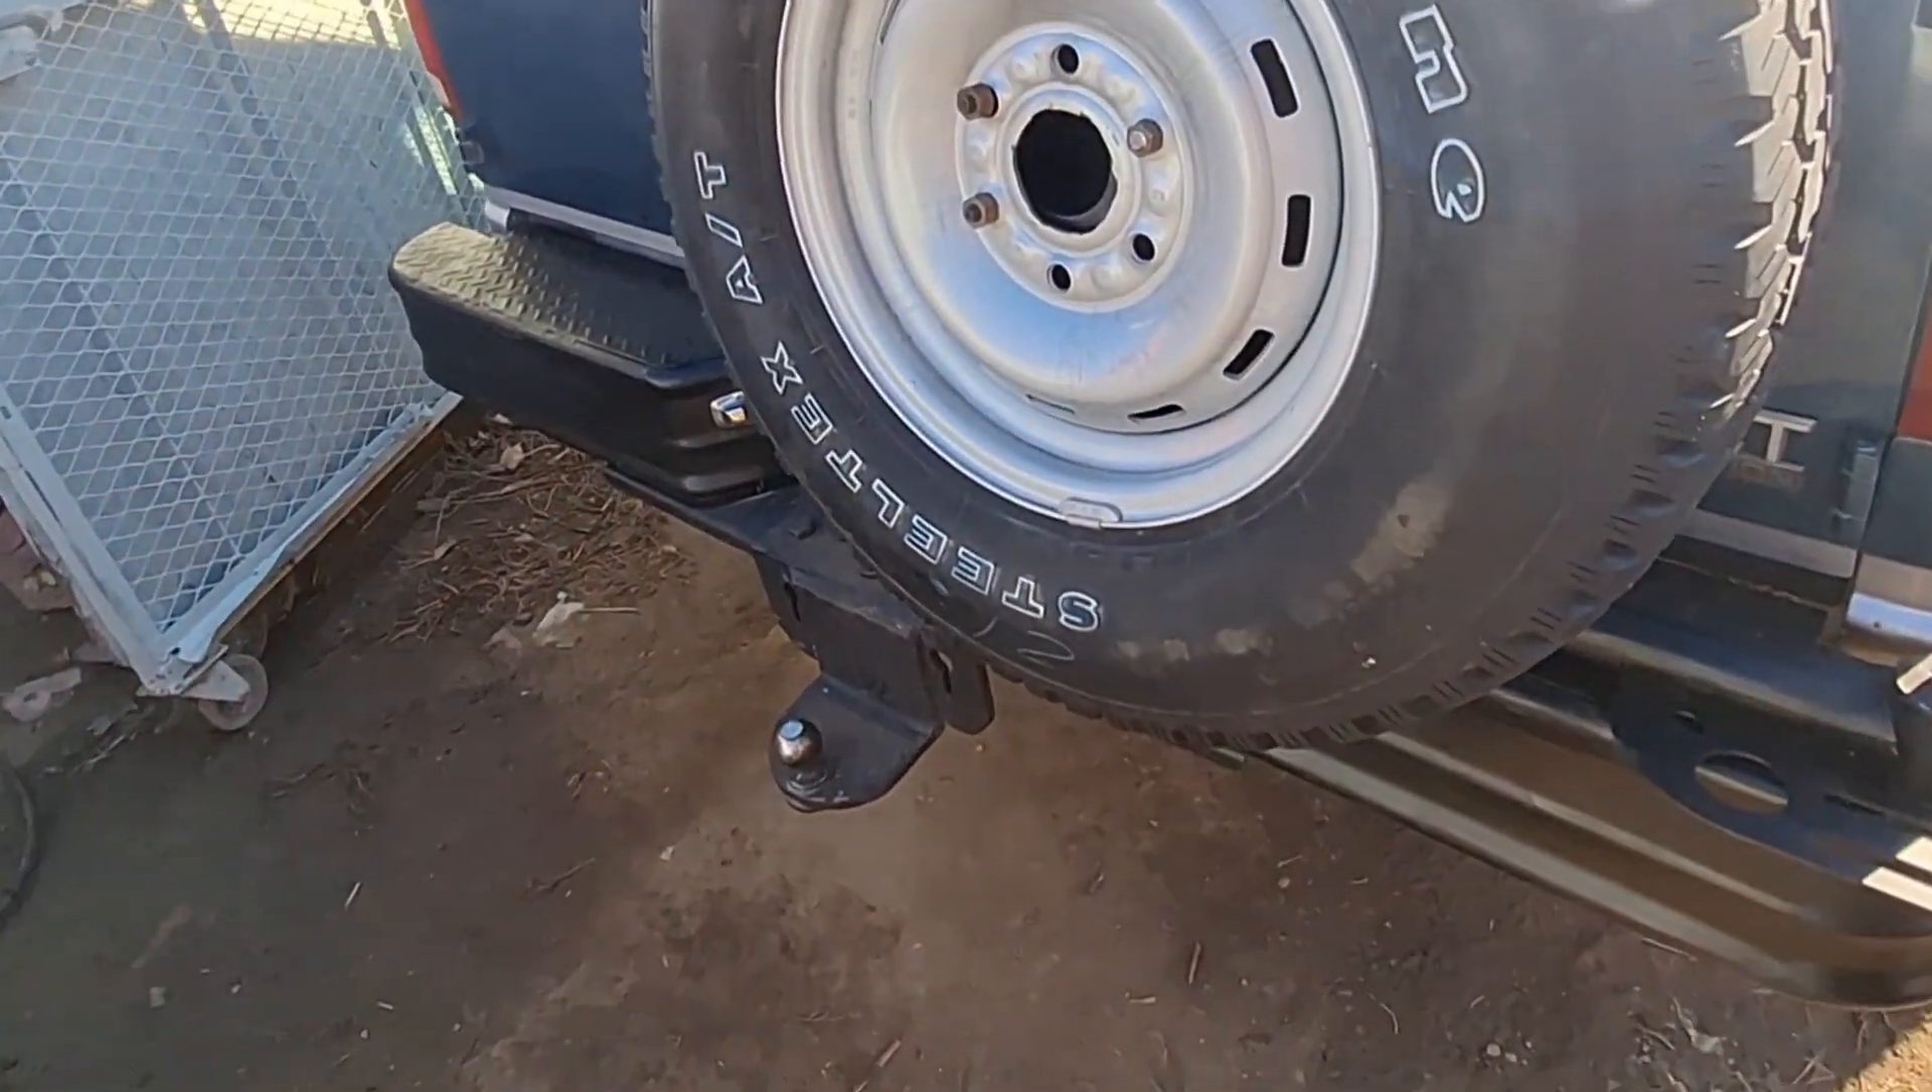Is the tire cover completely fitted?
No.